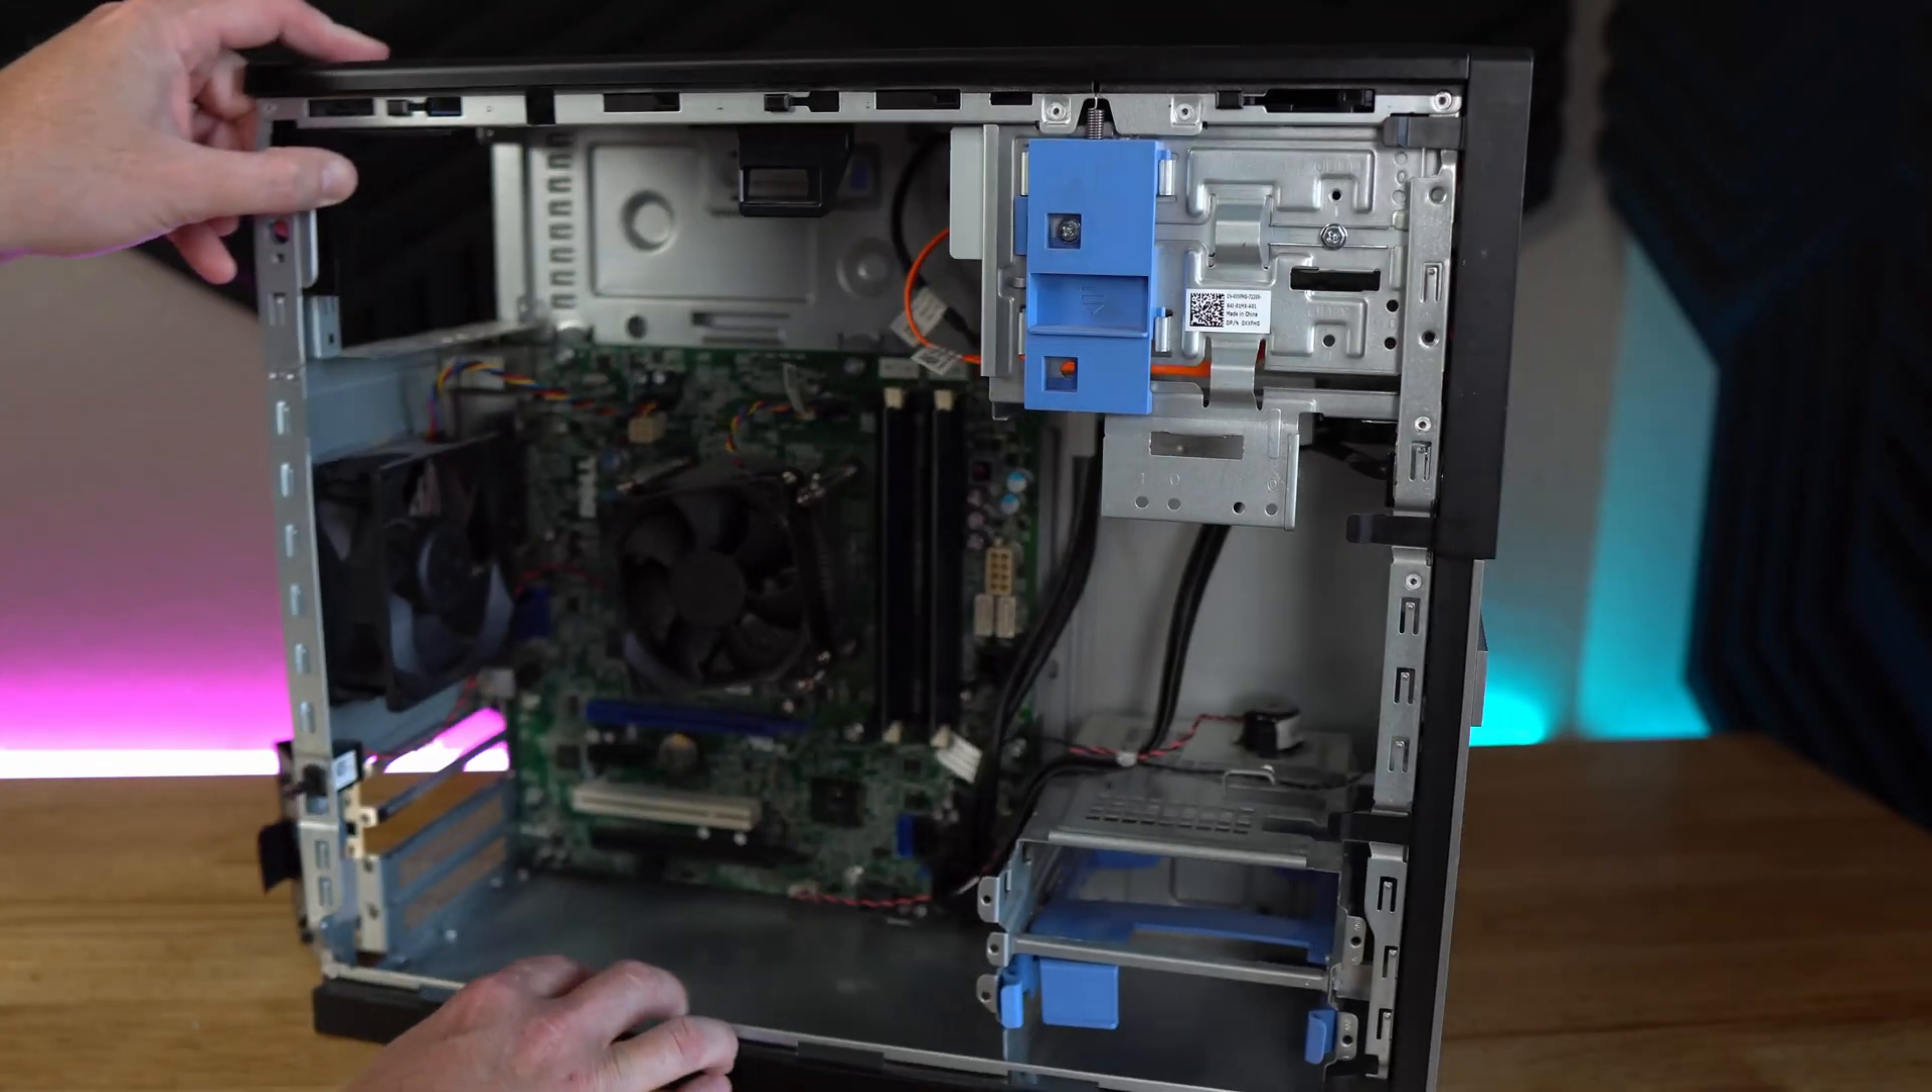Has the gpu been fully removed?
Yes.